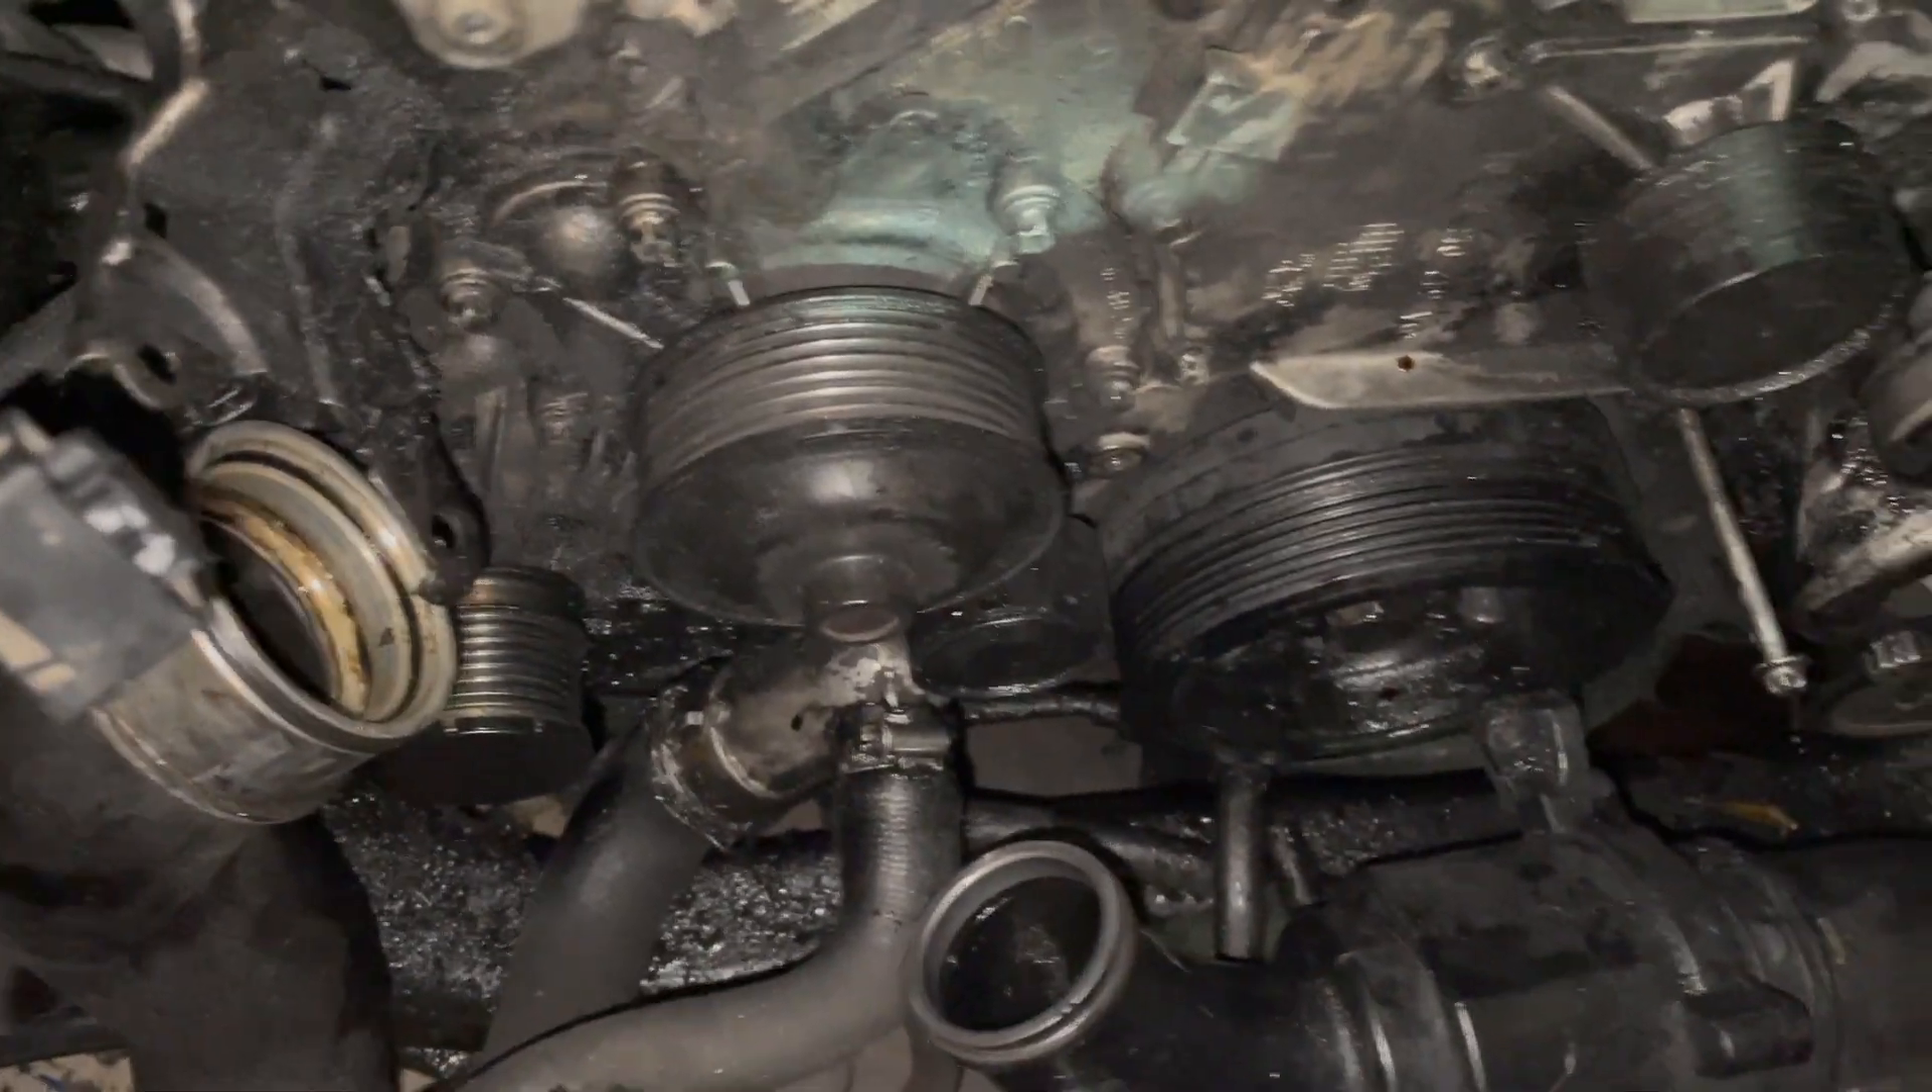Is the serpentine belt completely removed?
Yes.